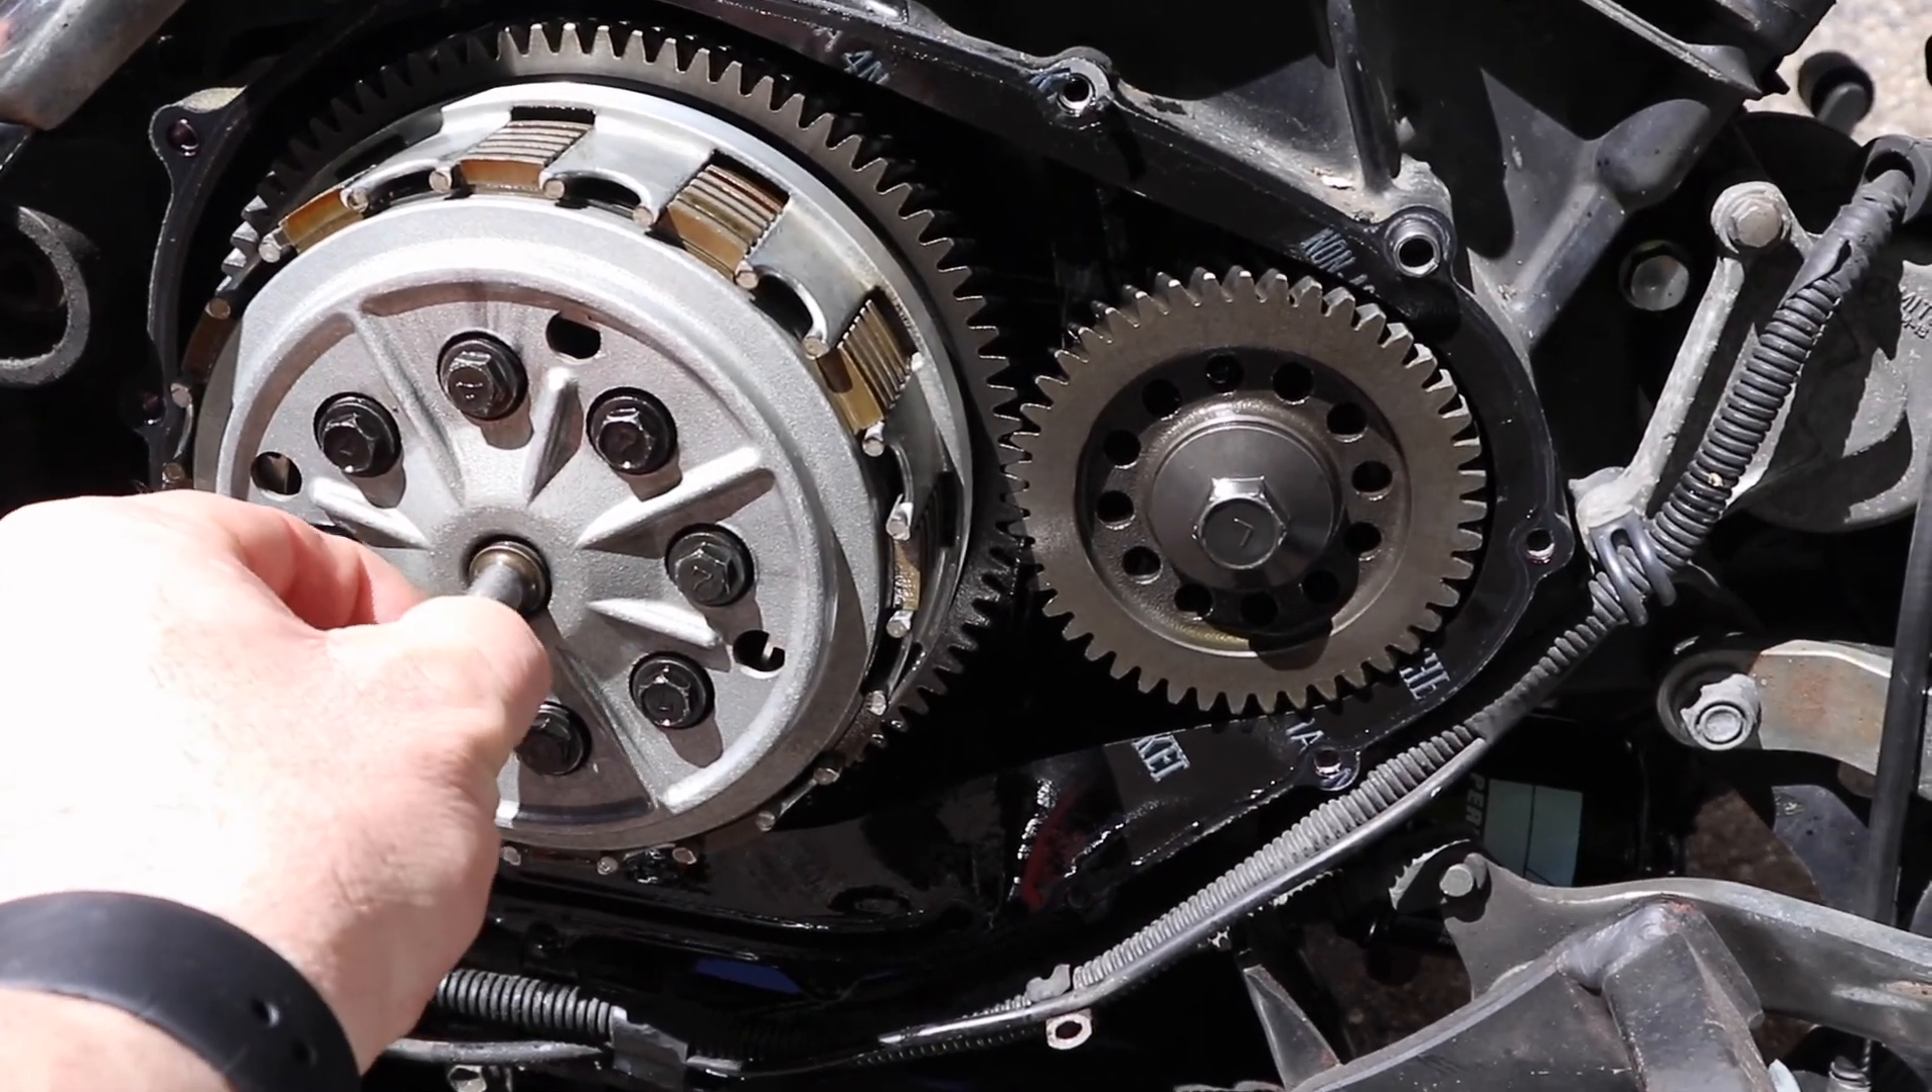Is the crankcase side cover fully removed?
Yes.